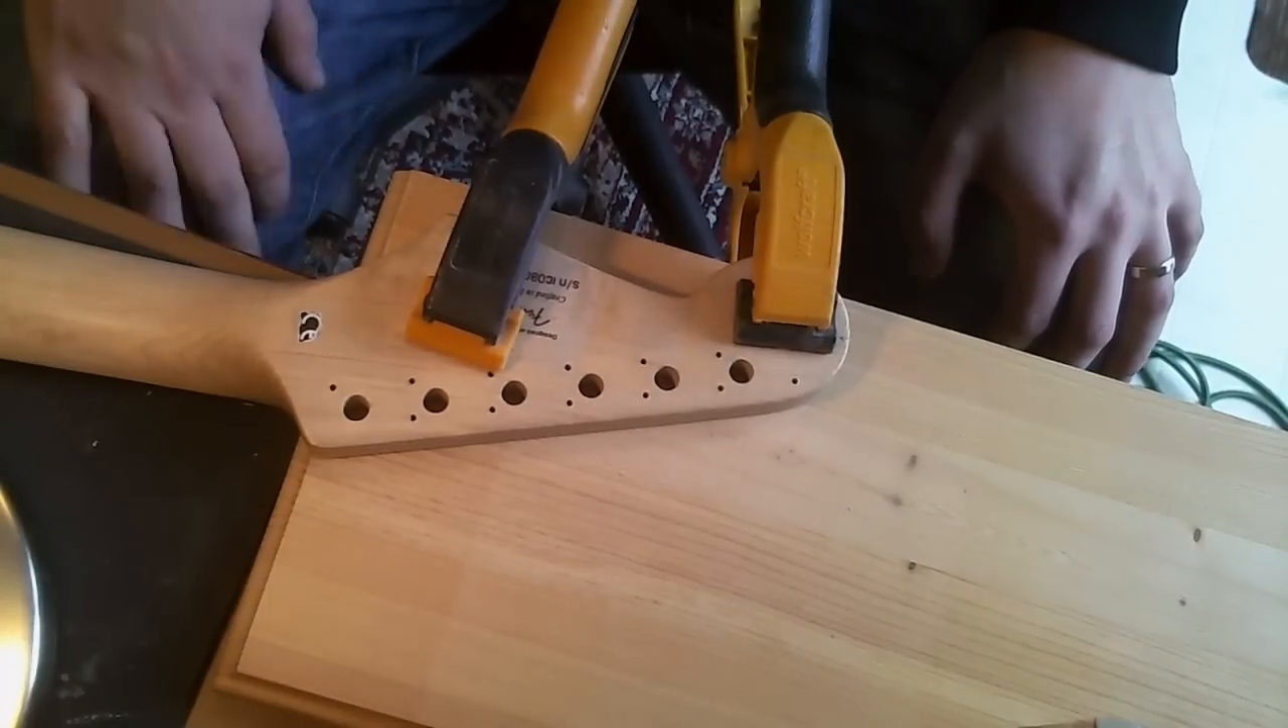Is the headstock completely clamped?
Yes.